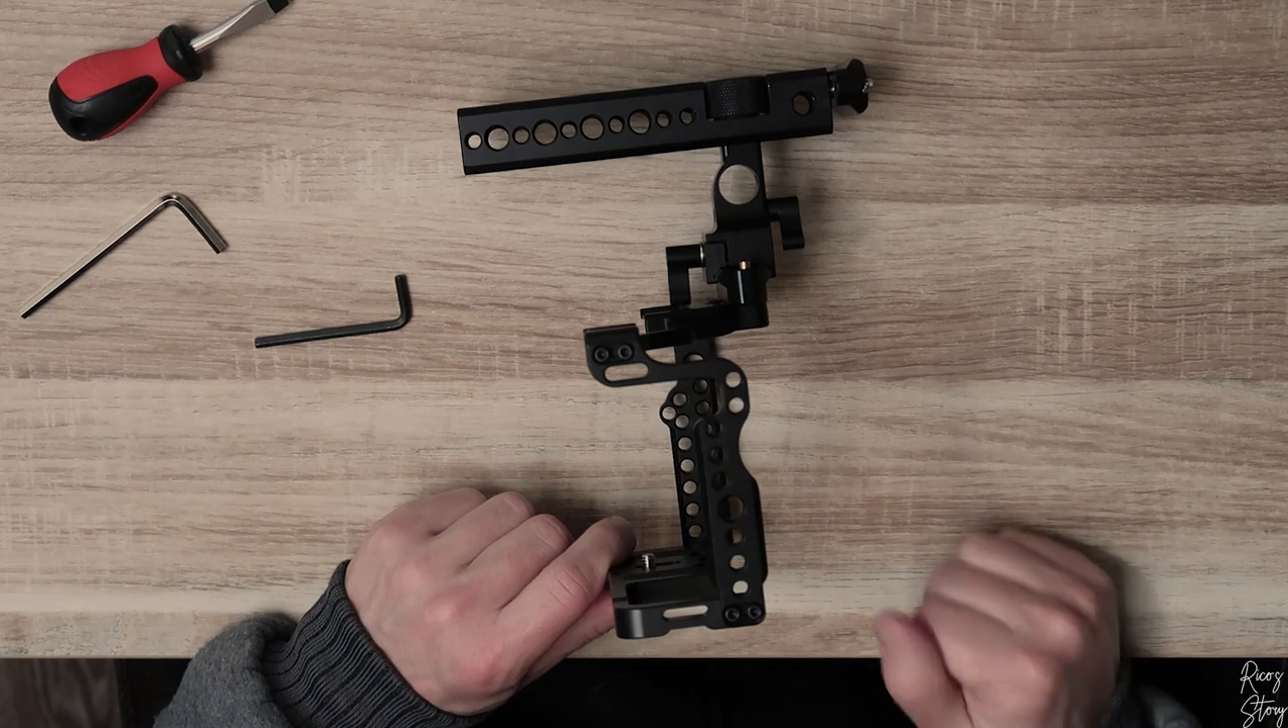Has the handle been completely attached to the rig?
Yes.